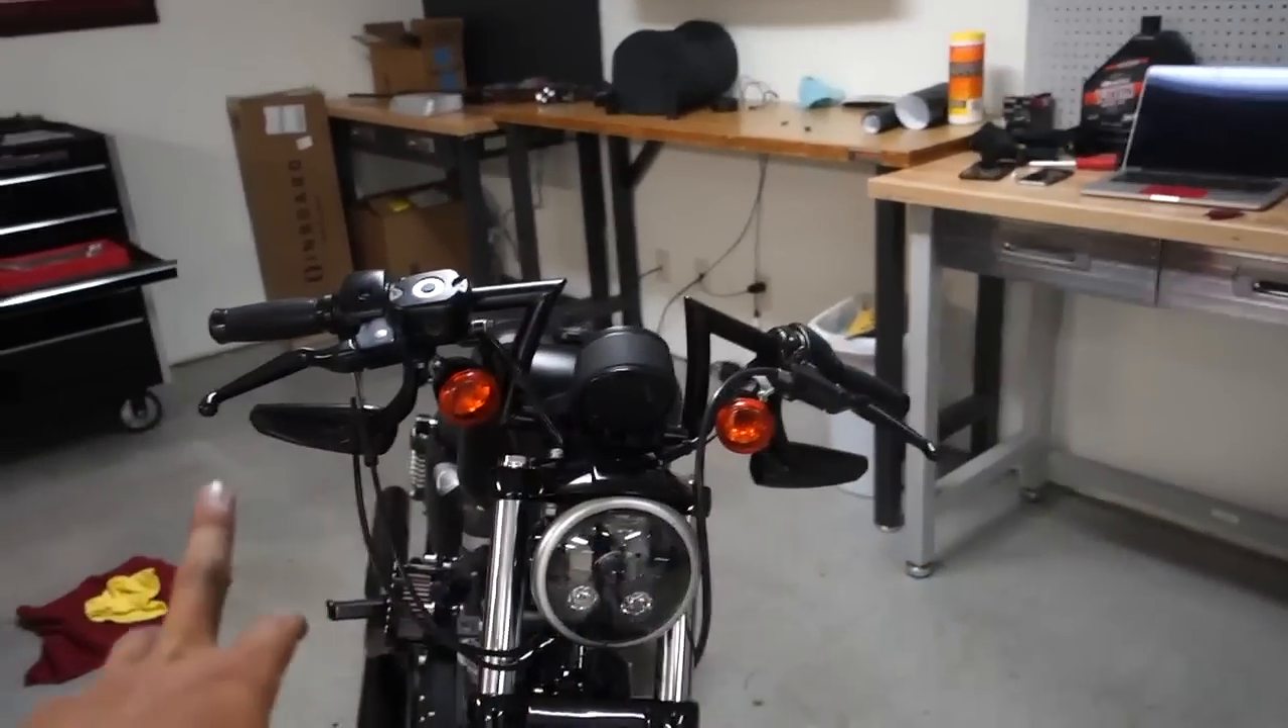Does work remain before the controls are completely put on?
No.